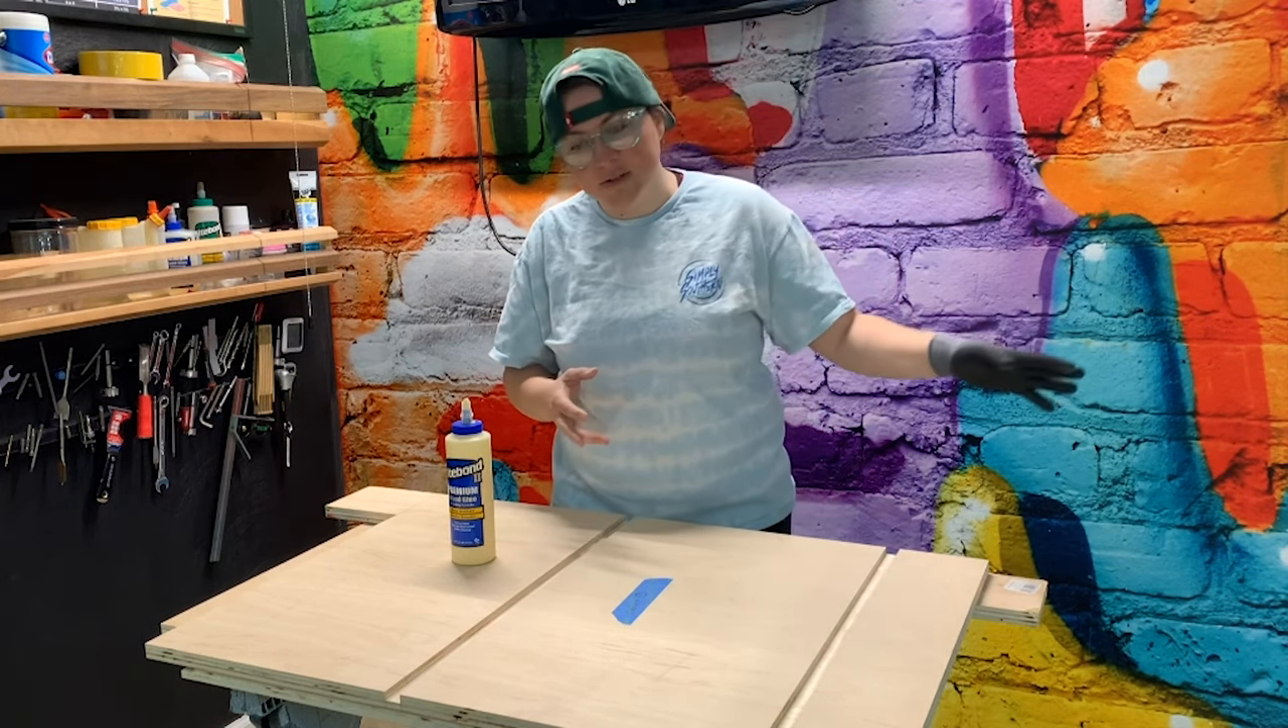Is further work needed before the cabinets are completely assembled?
Yes.